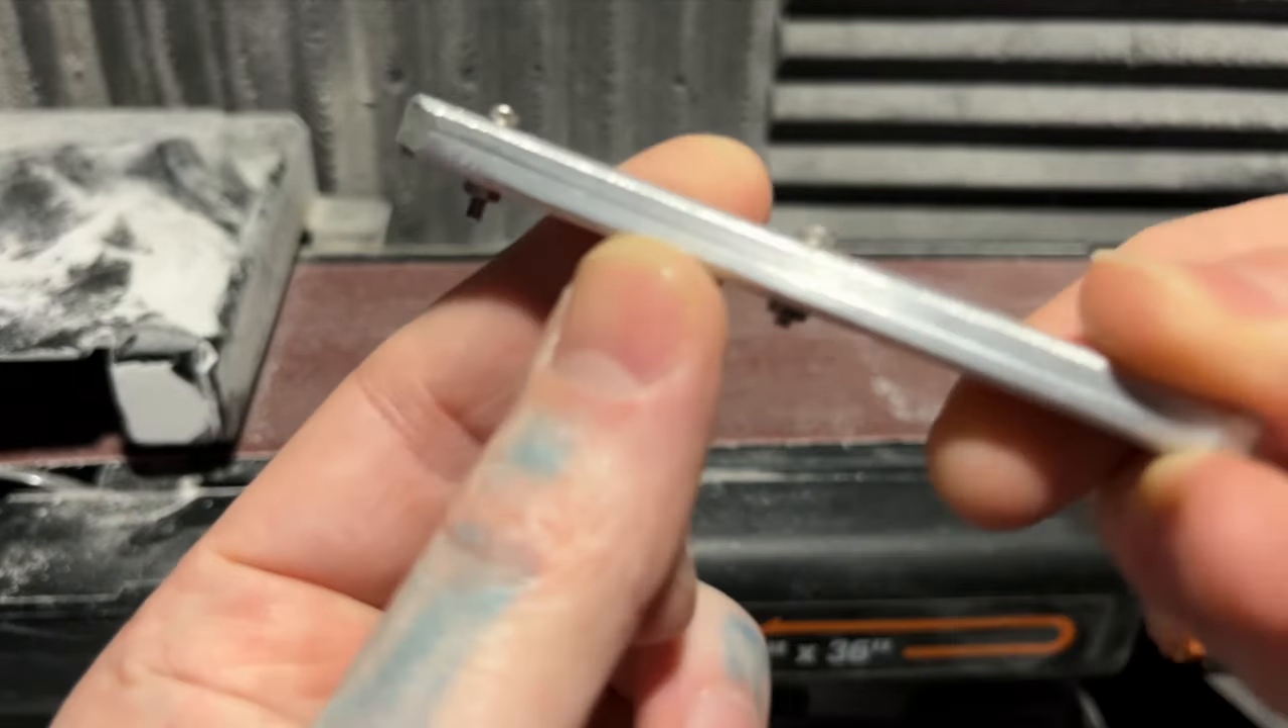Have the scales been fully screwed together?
Yes.